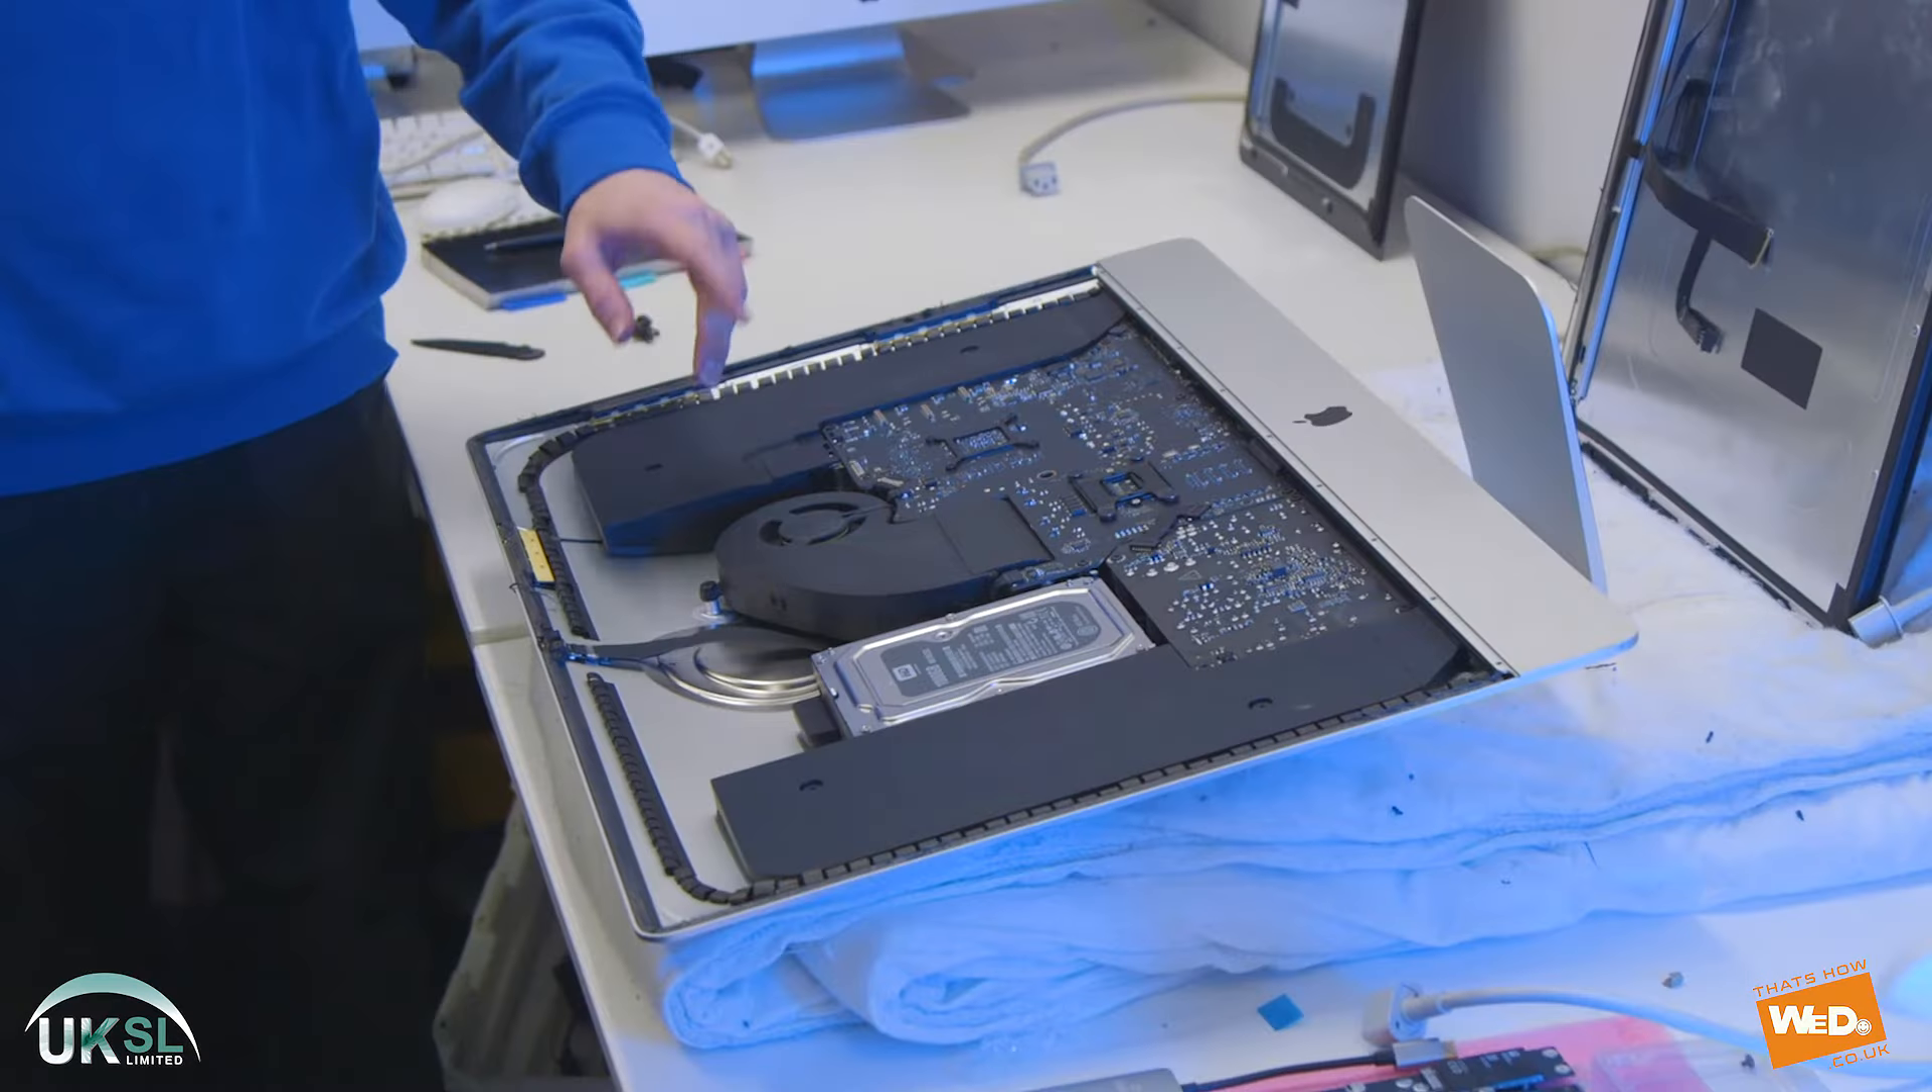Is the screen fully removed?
Yes.